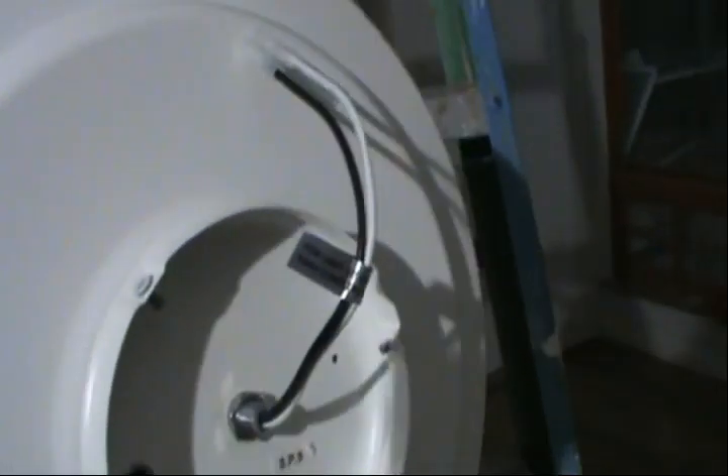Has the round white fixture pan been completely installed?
No.